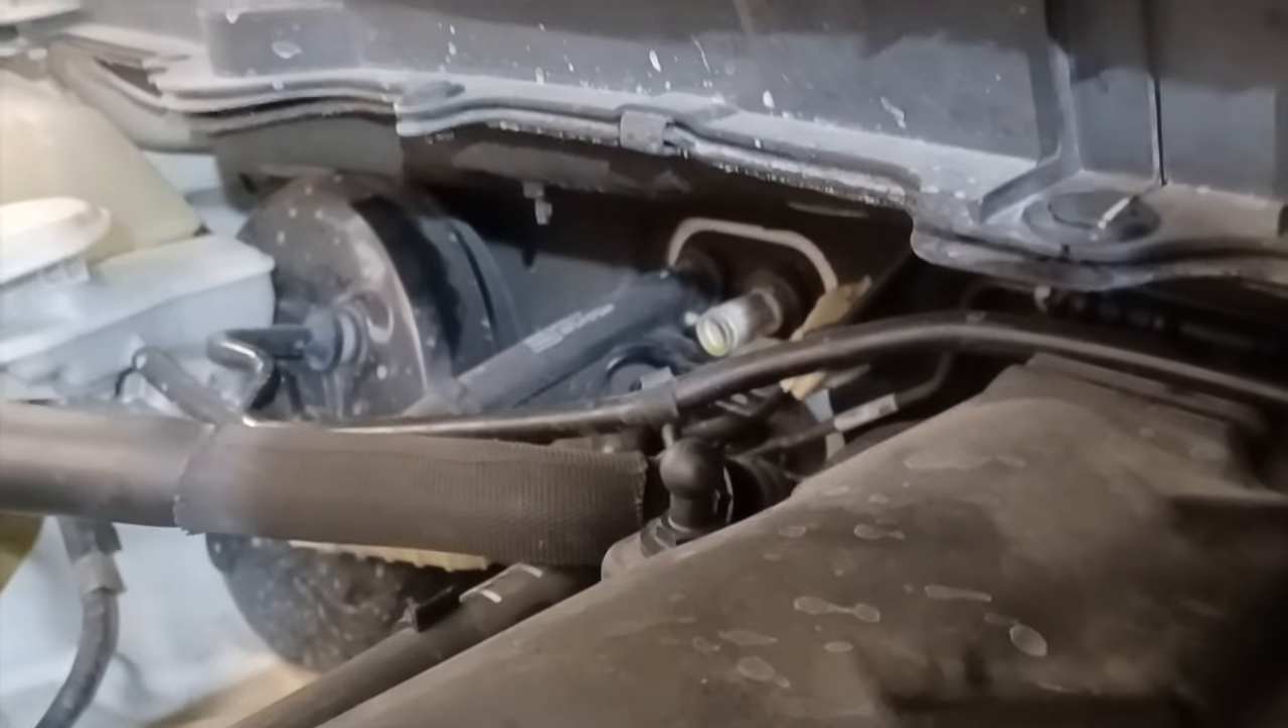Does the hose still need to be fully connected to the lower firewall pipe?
Yes.